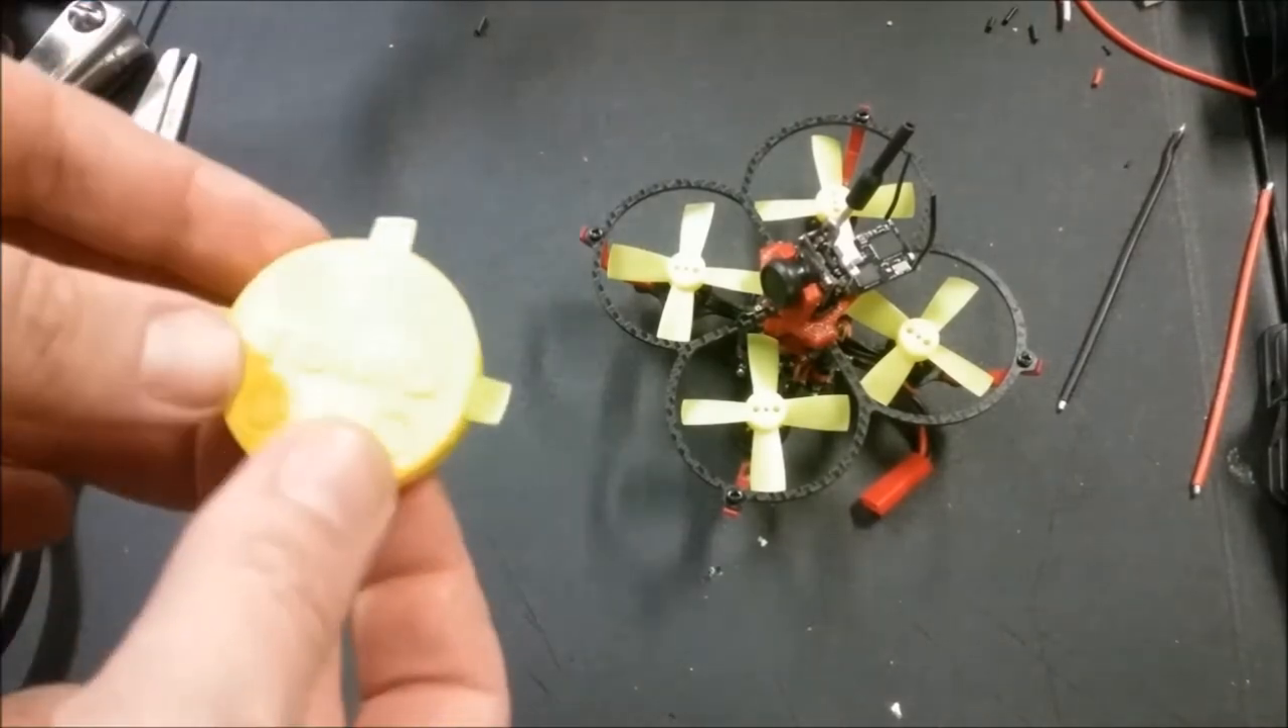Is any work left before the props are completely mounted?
No.